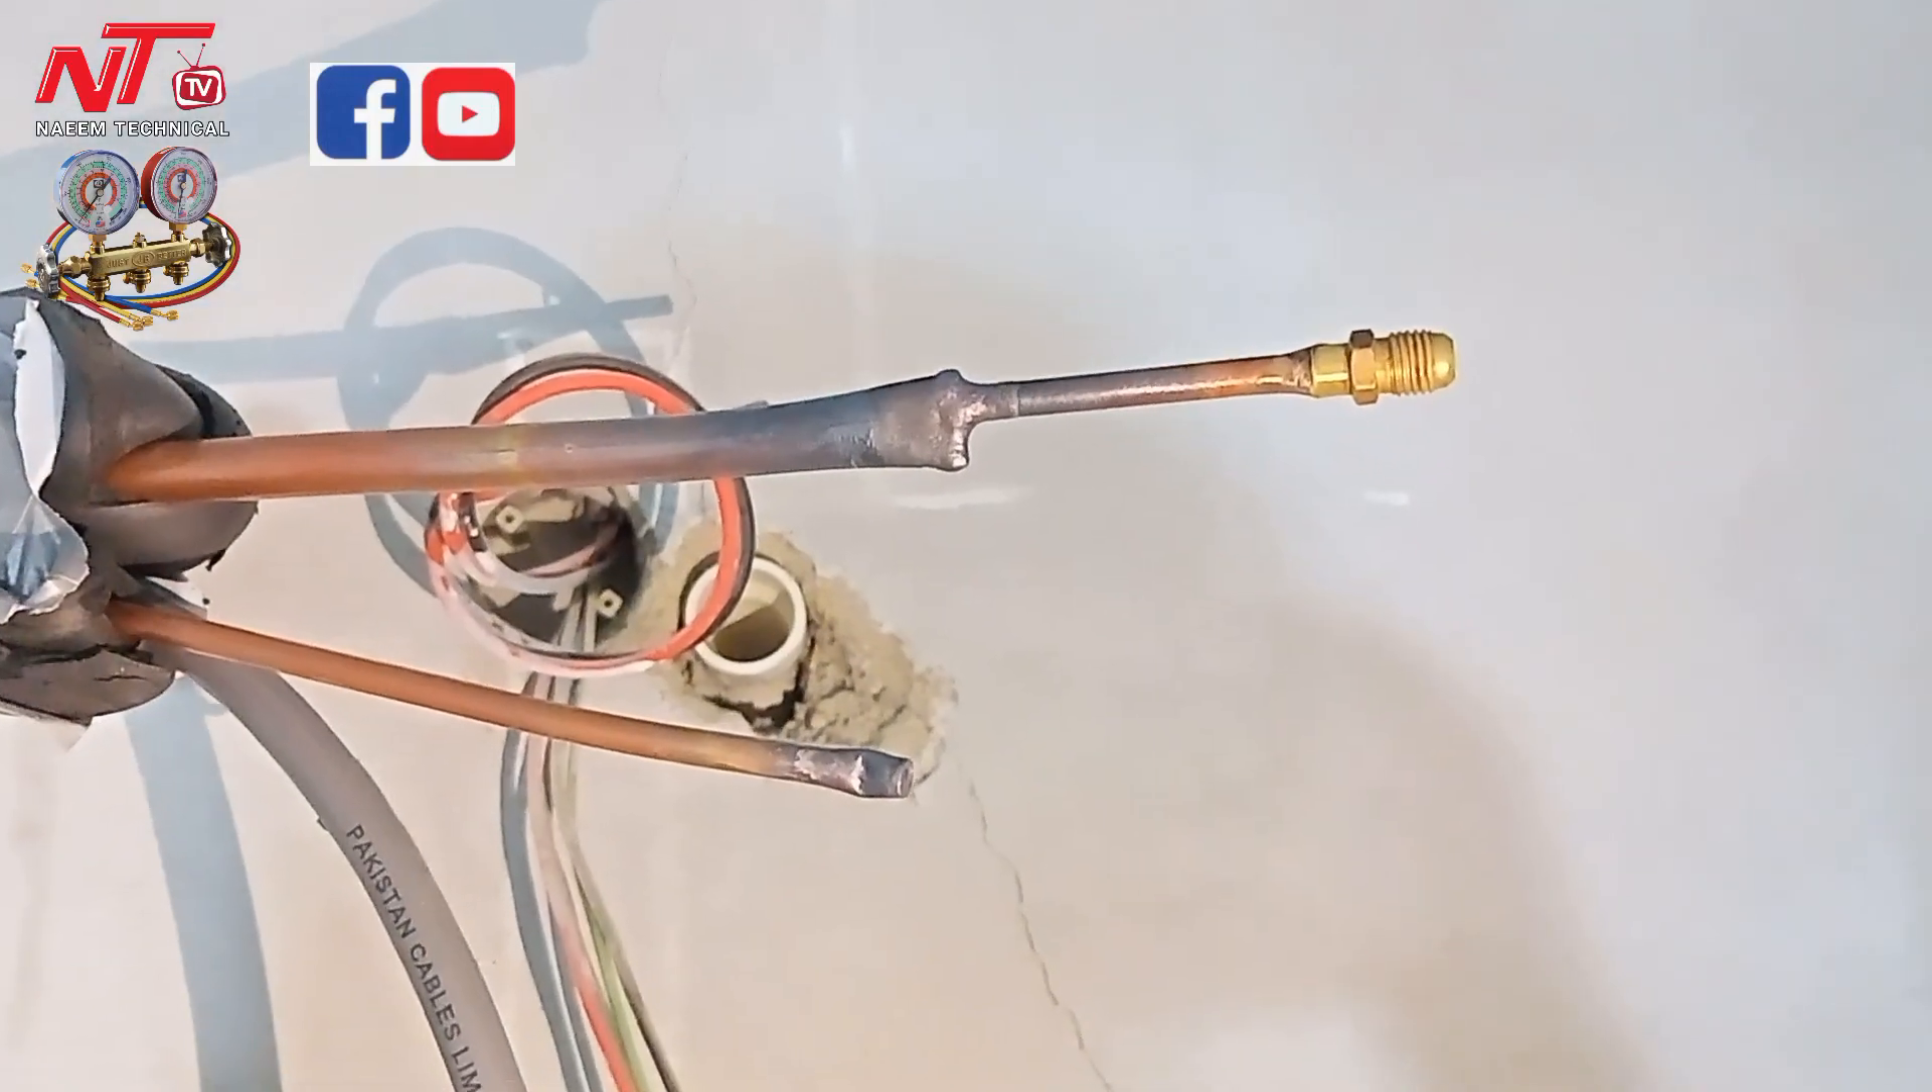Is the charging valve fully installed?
Yes.